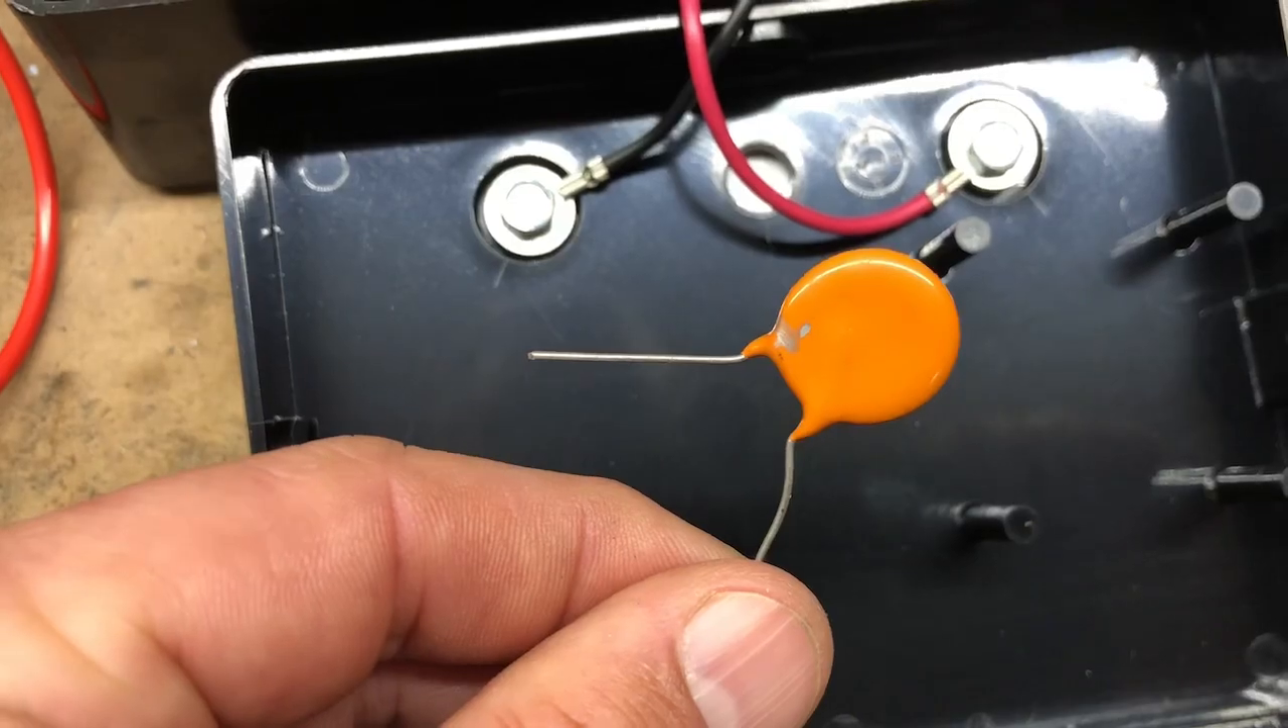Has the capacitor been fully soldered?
No.